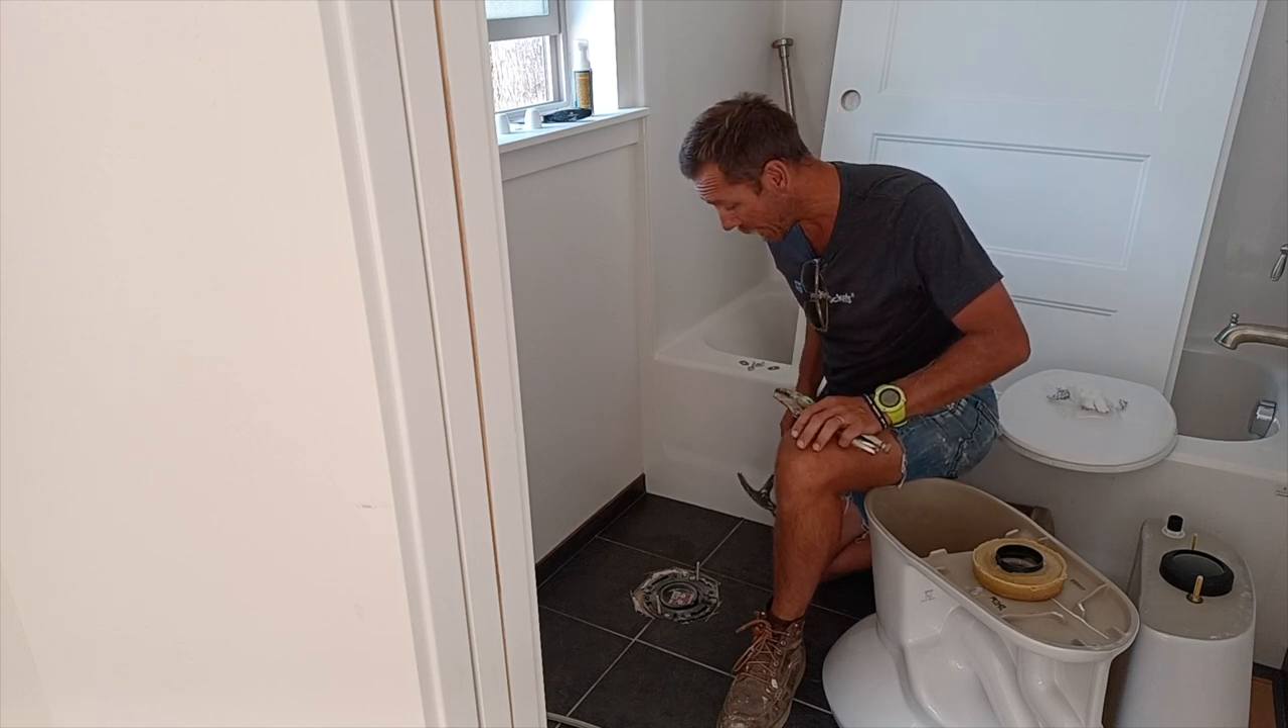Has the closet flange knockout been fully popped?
No.